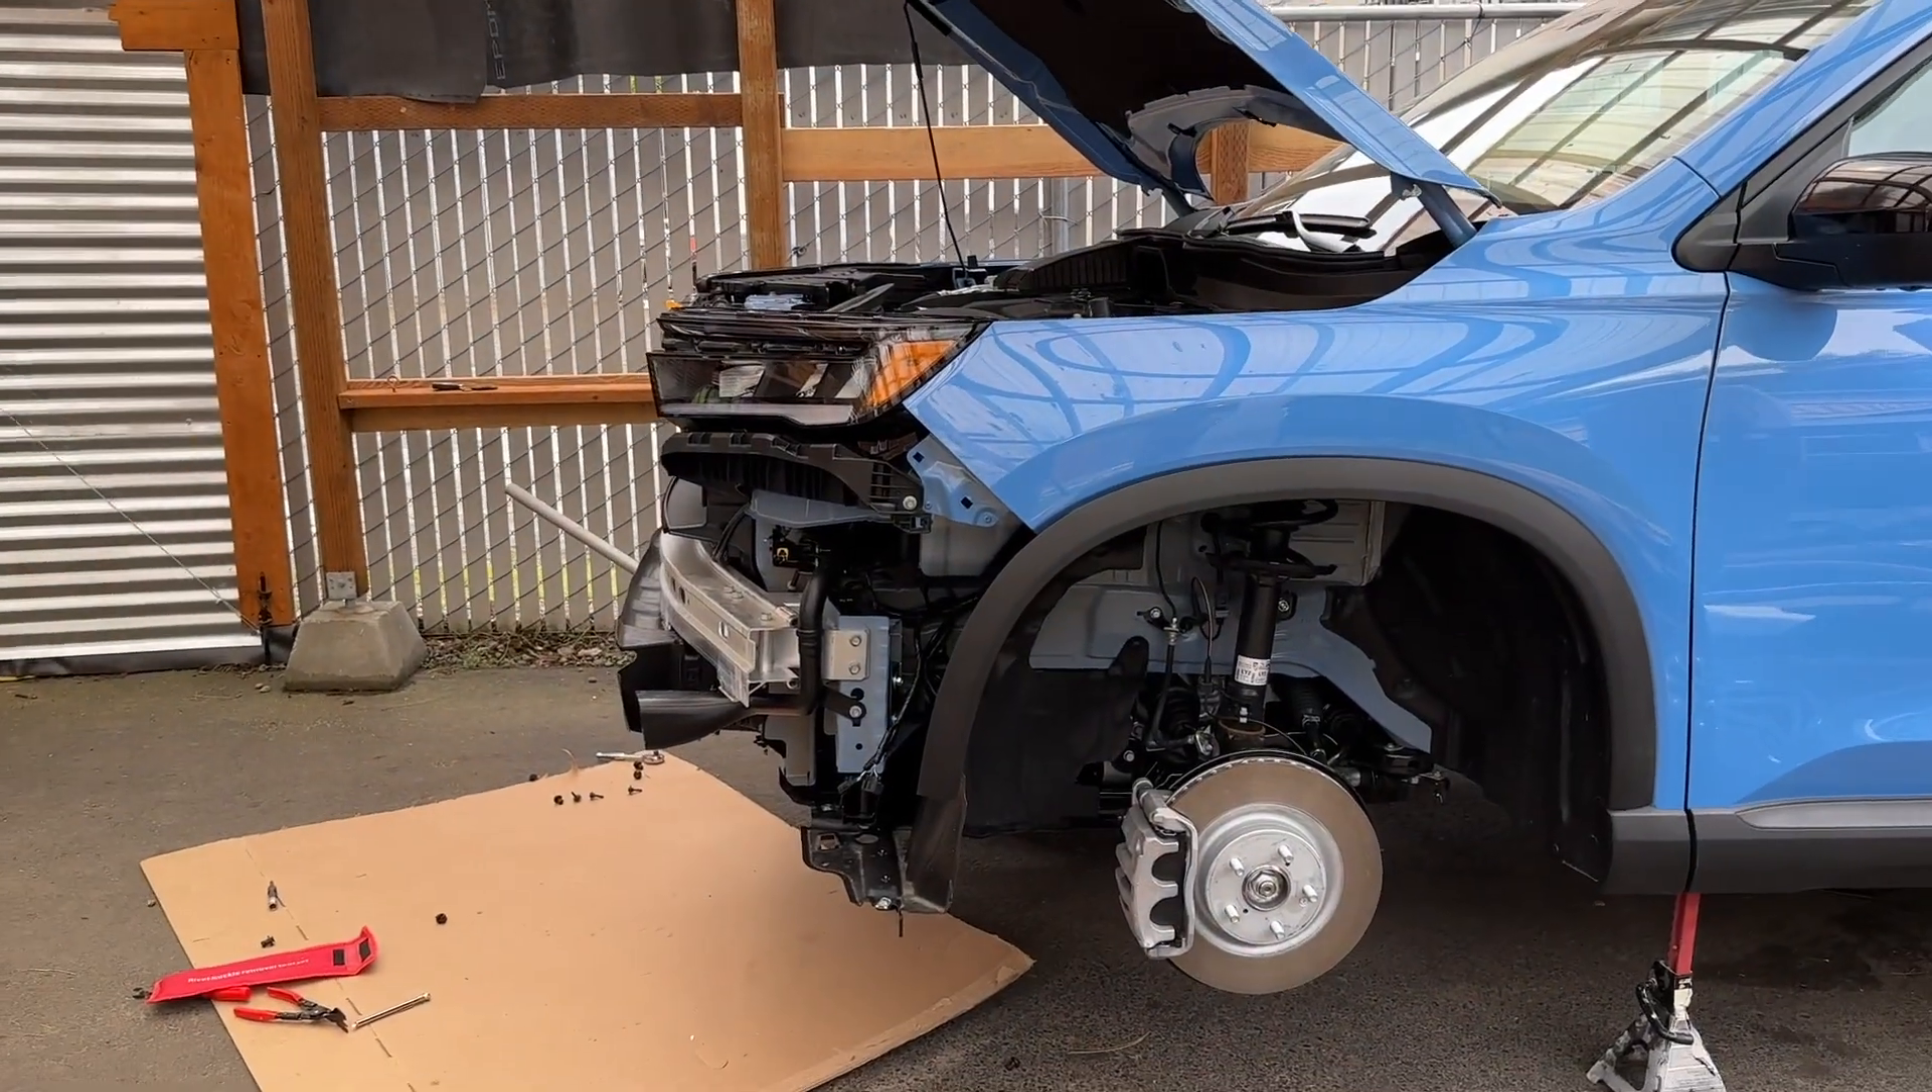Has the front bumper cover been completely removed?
Yes.